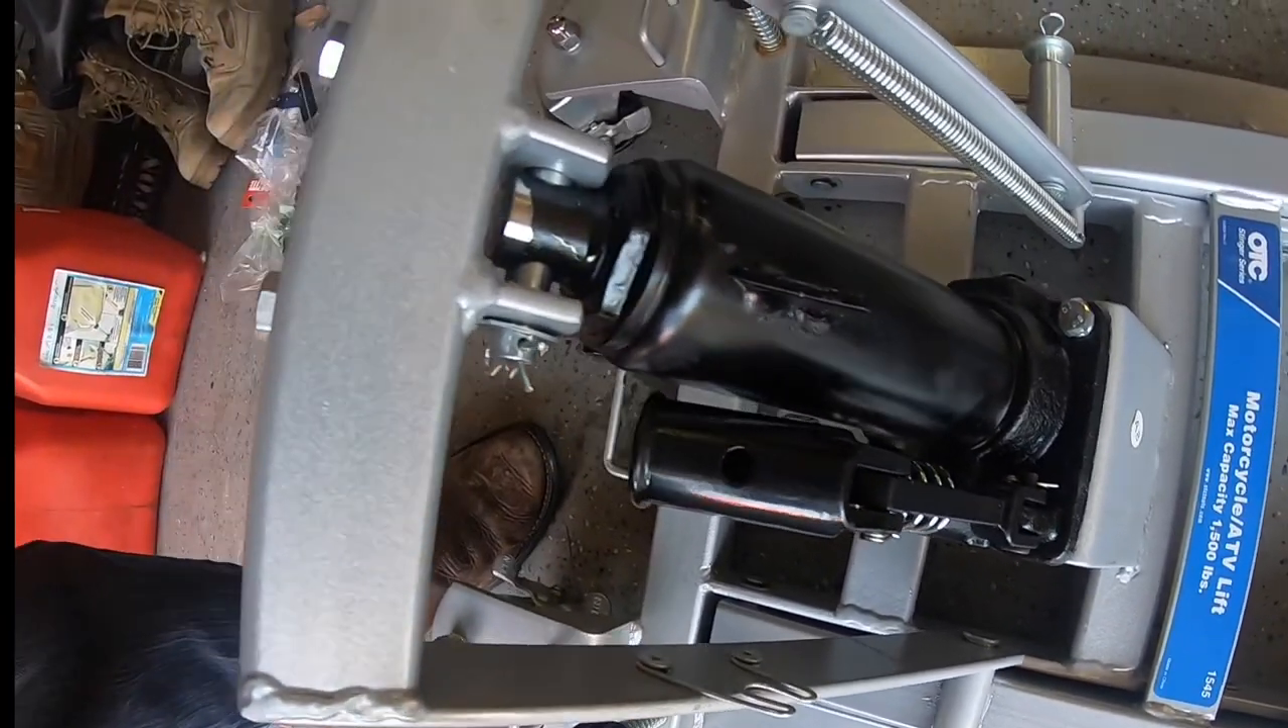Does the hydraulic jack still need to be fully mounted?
No.